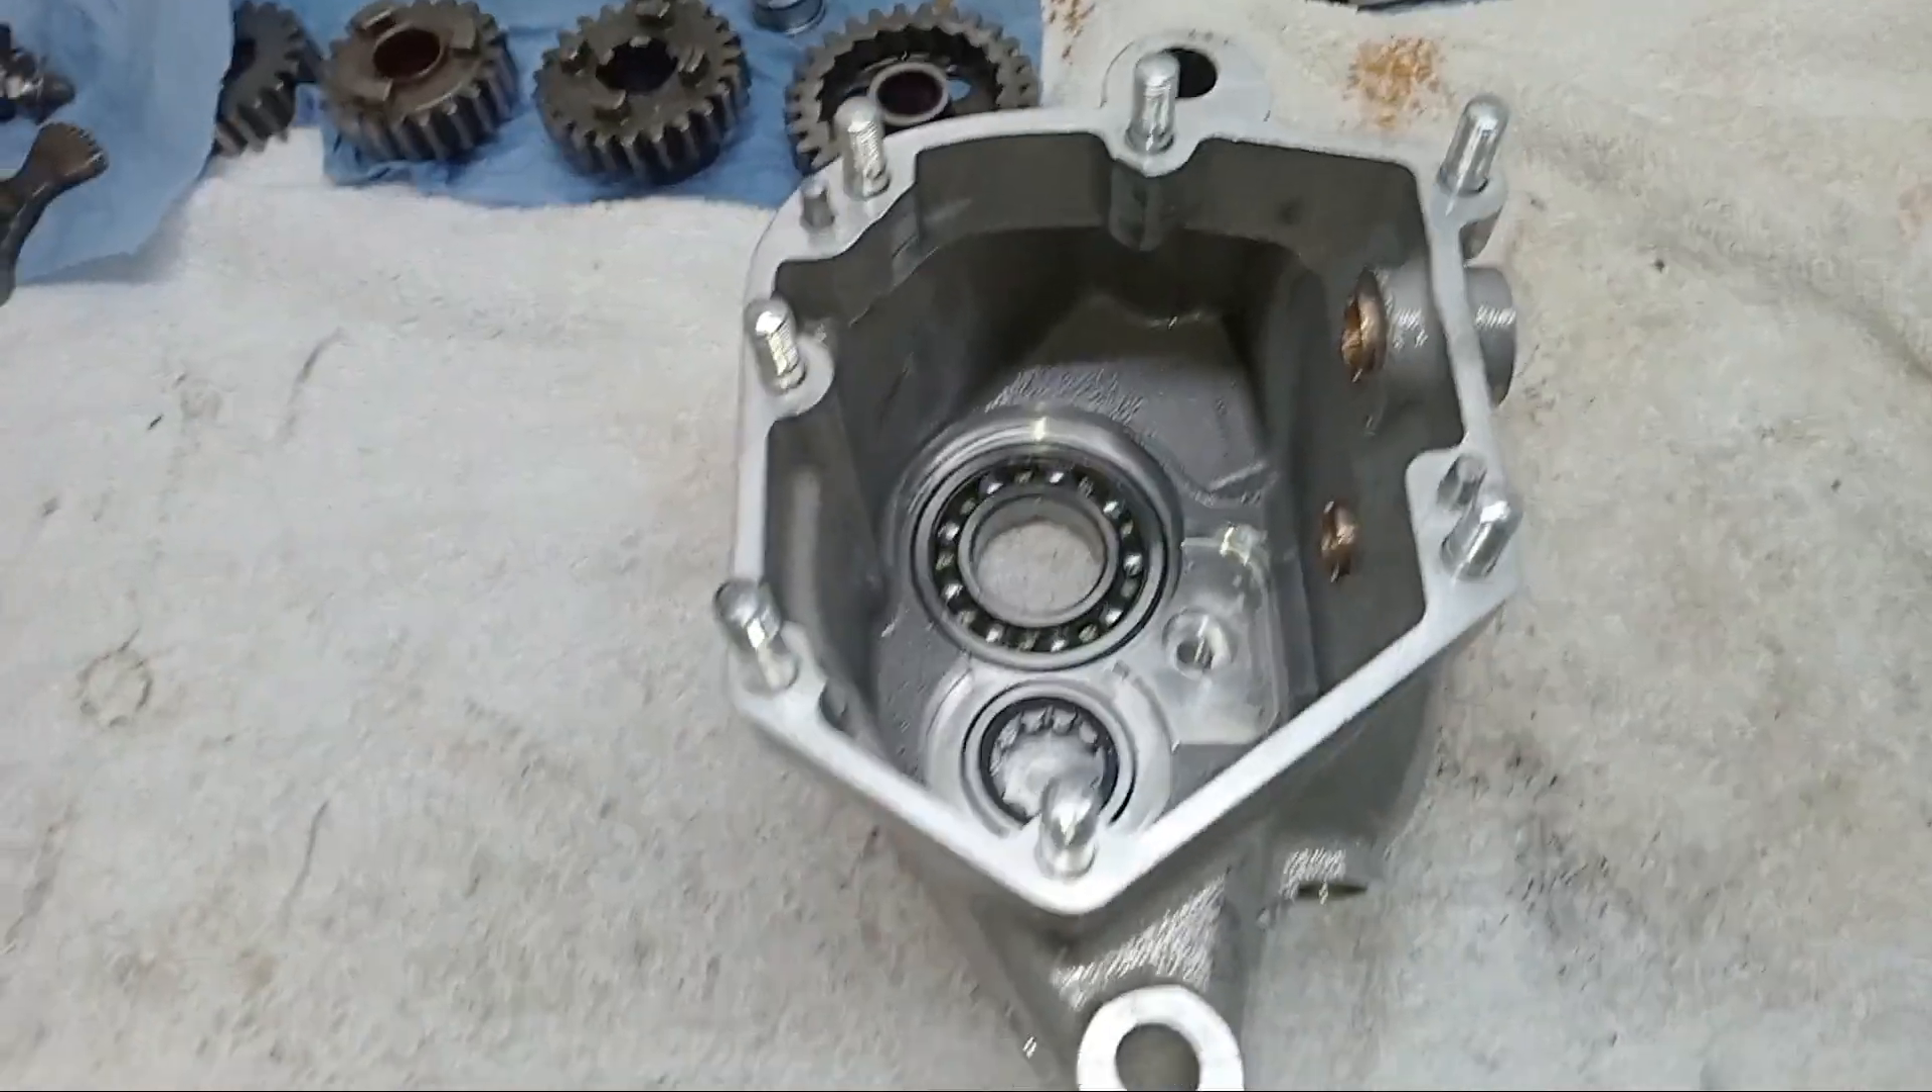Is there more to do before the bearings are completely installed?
No.